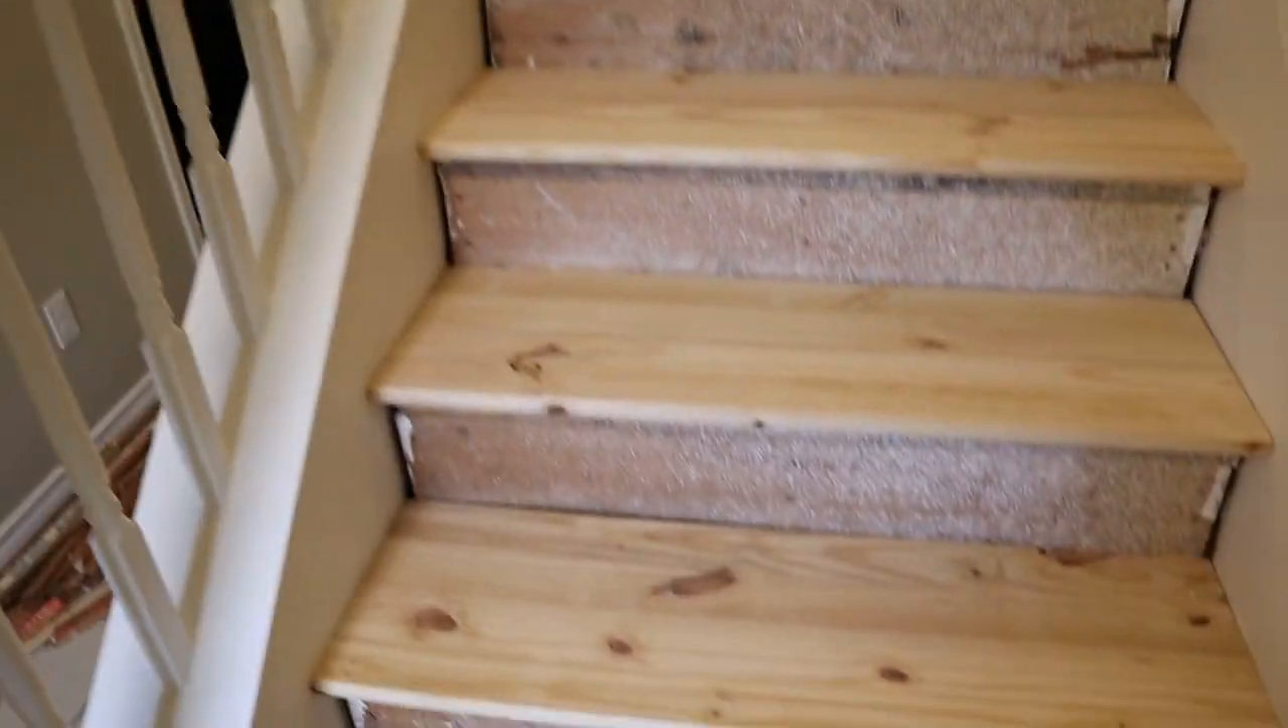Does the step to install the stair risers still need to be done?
Yes.